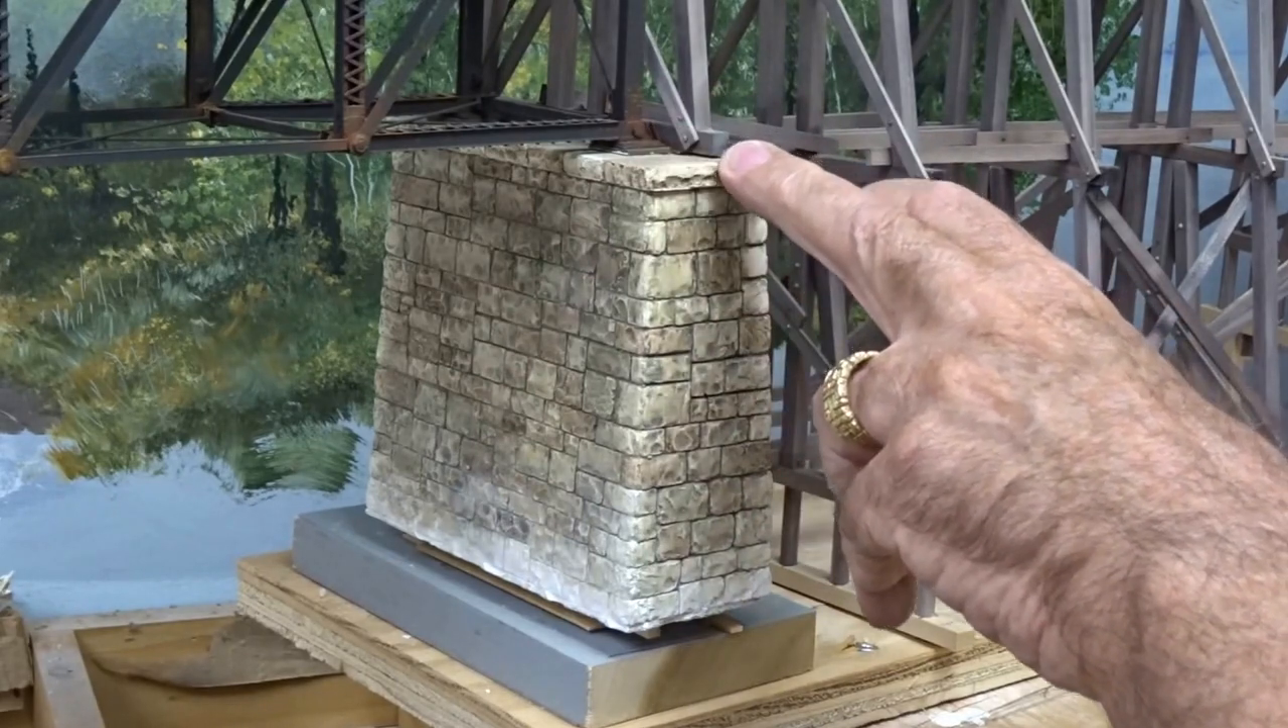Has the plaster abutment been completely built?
Yes.